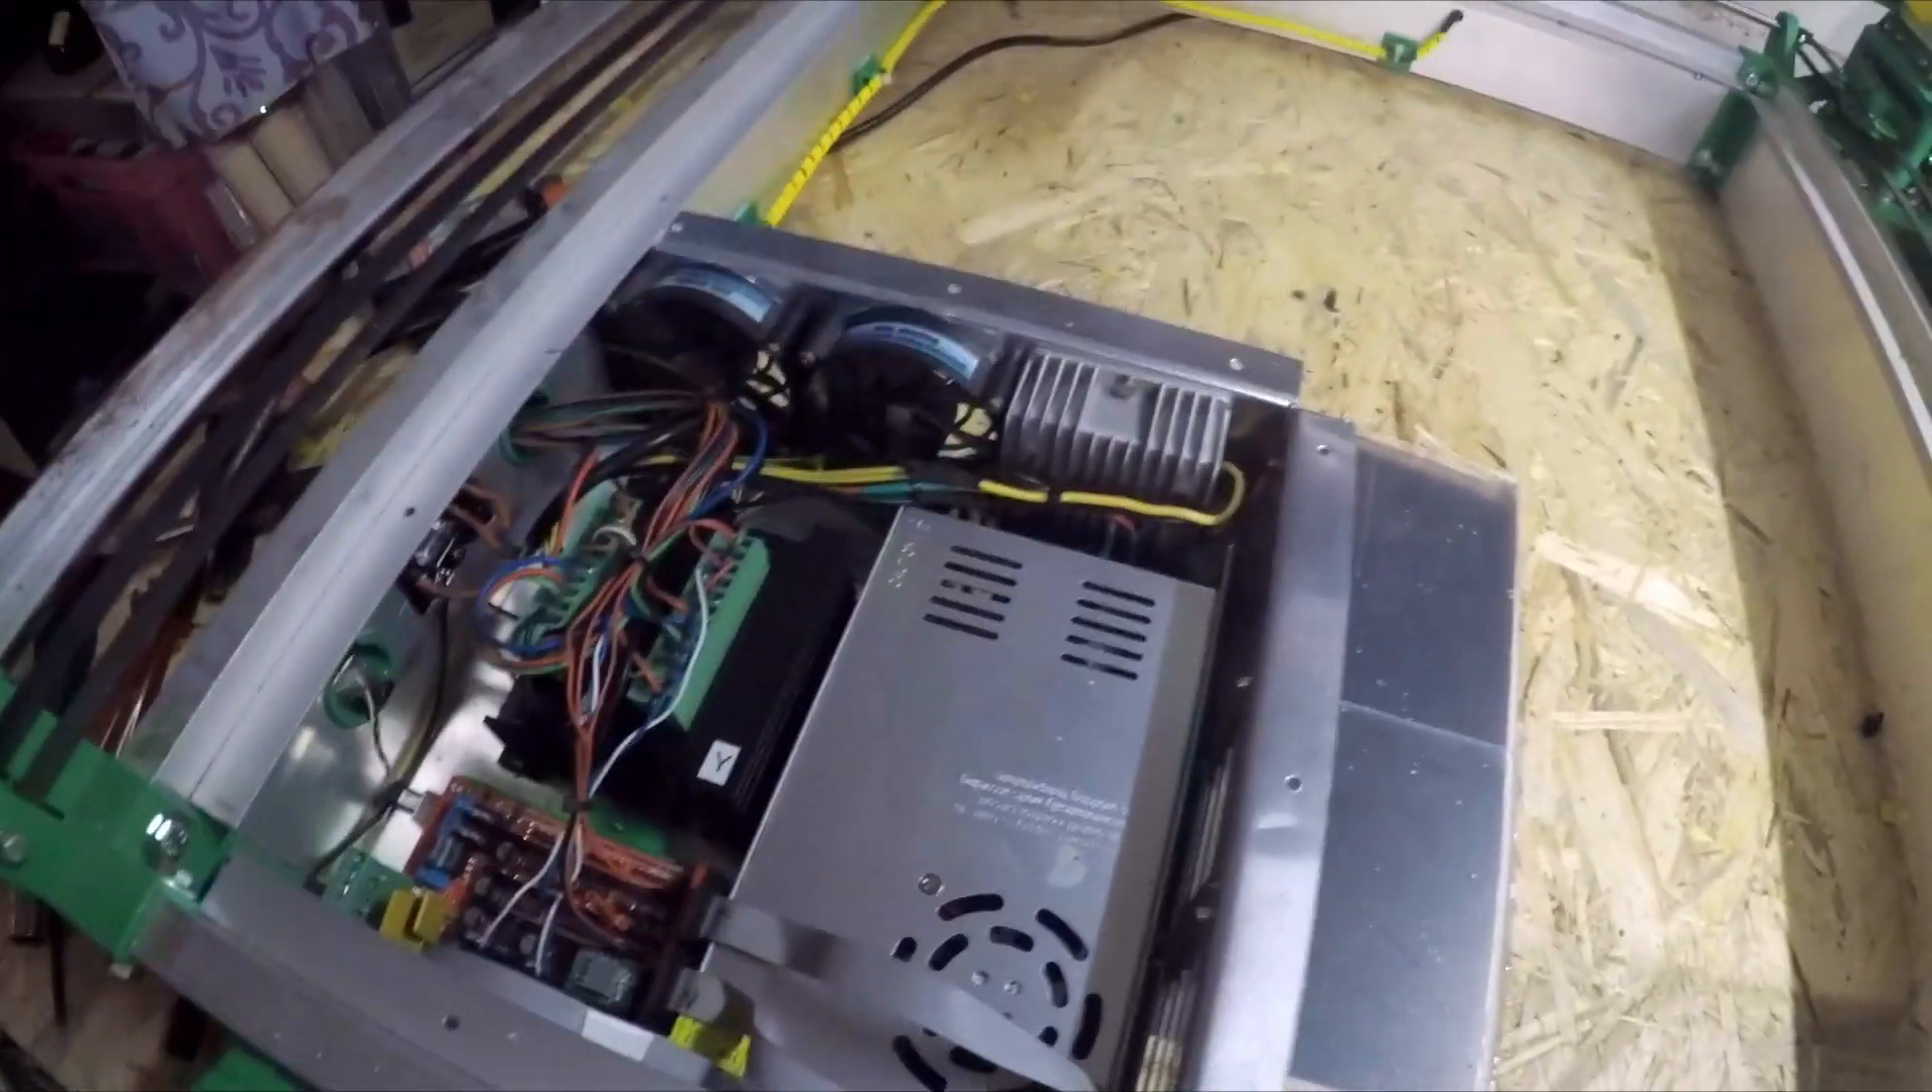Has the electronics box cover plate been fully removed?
Yes.